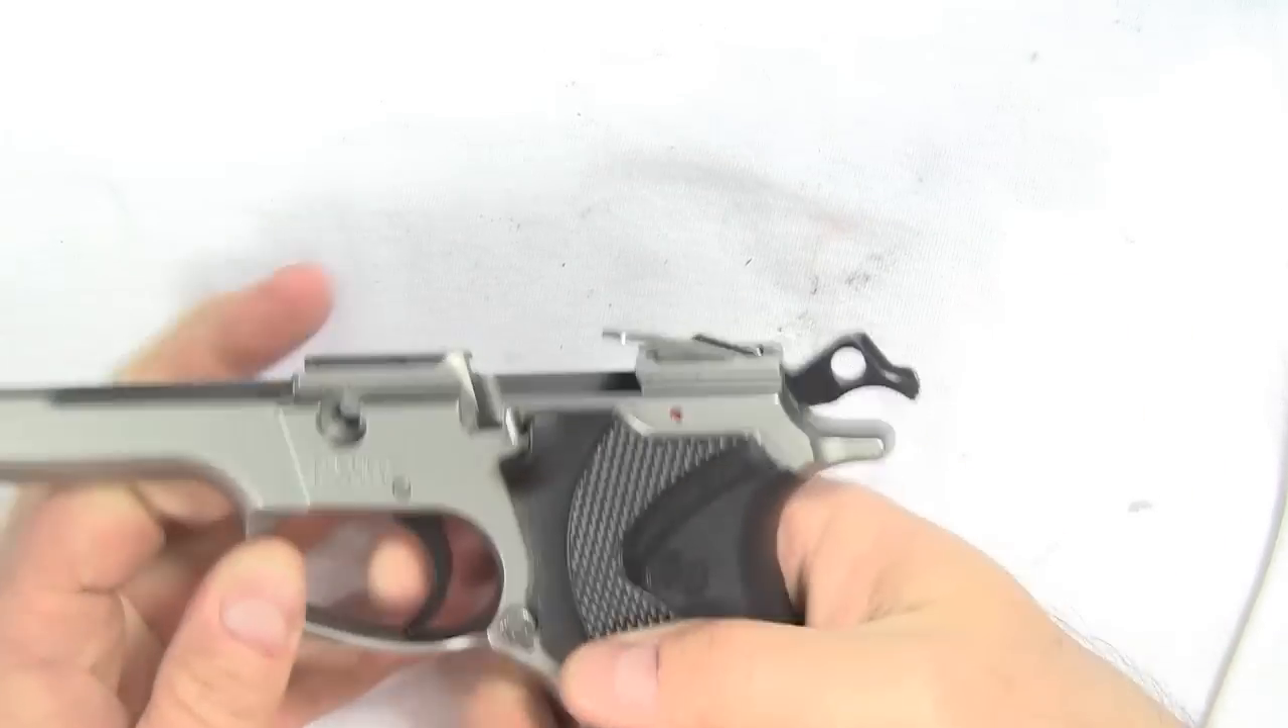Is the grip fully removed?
No.